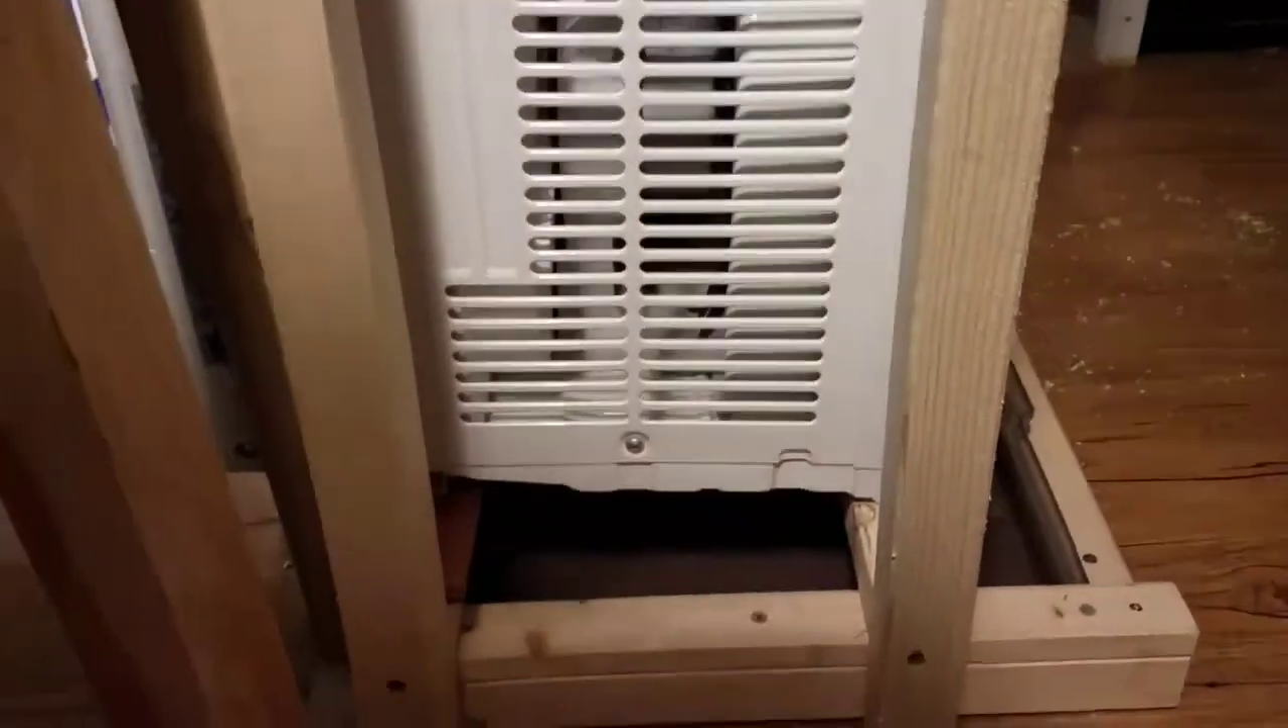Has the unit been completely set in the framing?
Yes.